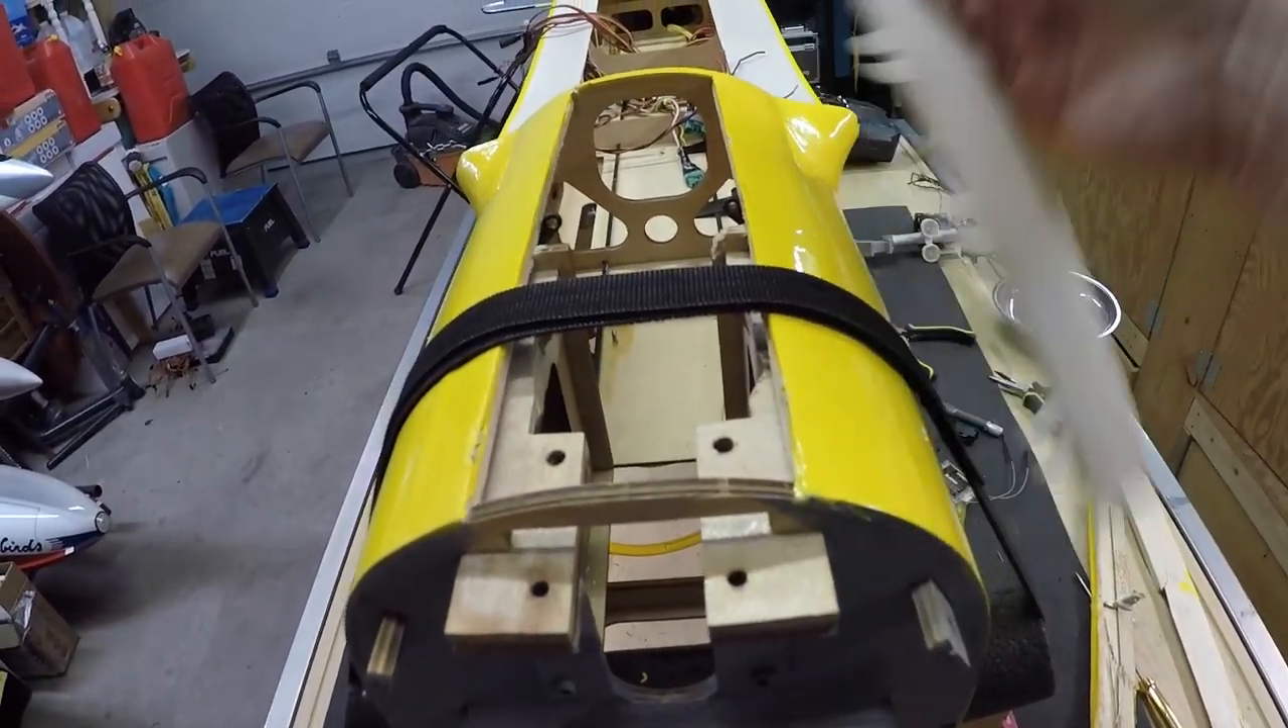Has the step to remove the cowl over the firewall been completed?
Yes.